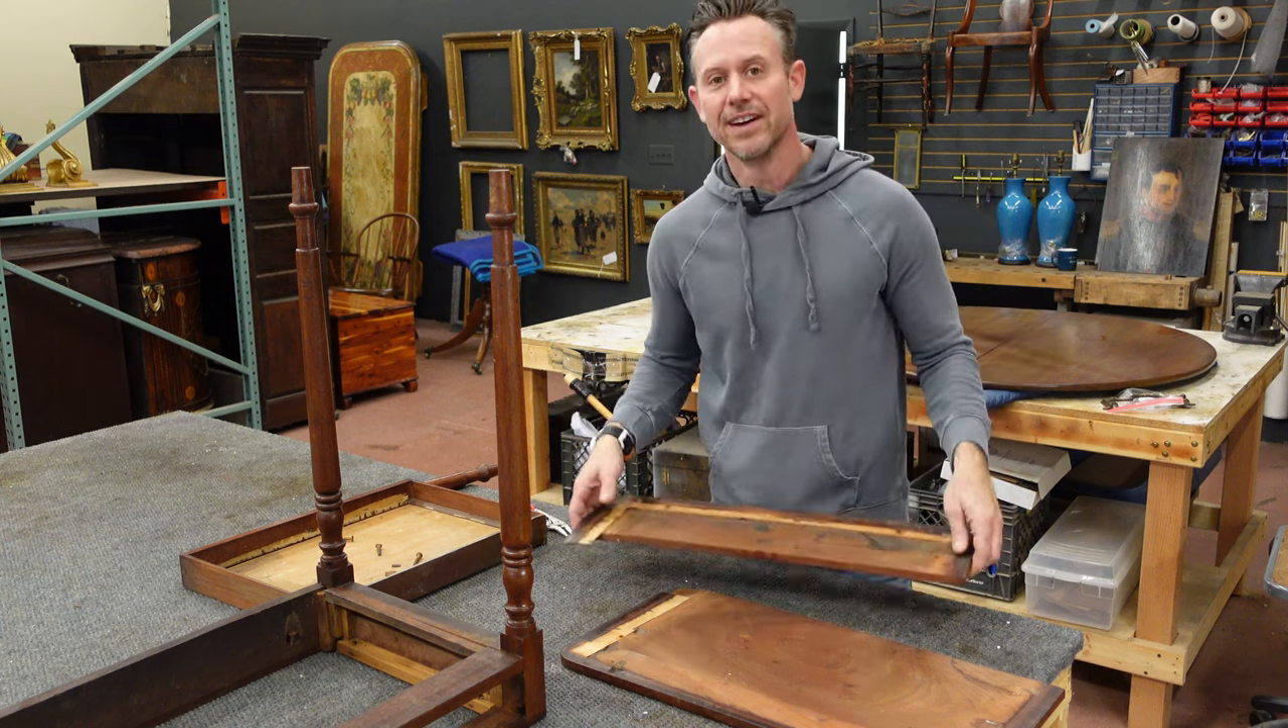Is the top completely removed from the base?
Yes.